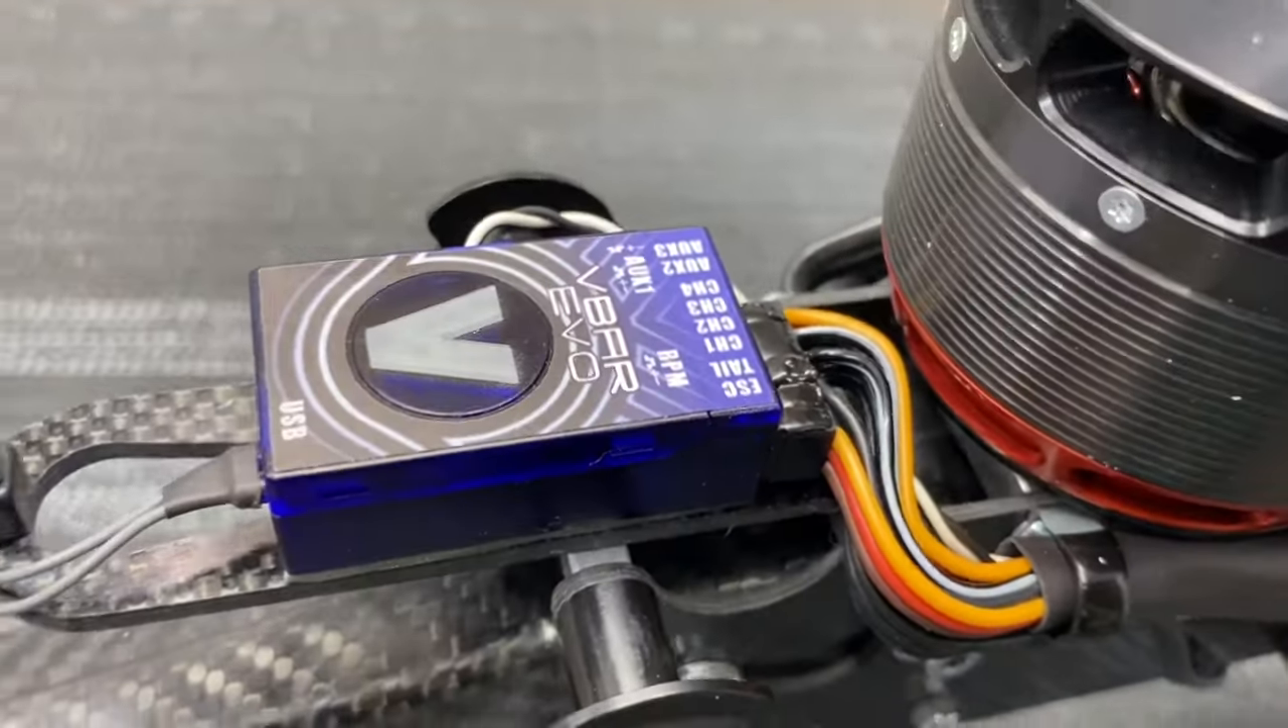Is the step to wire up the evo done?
Yes.